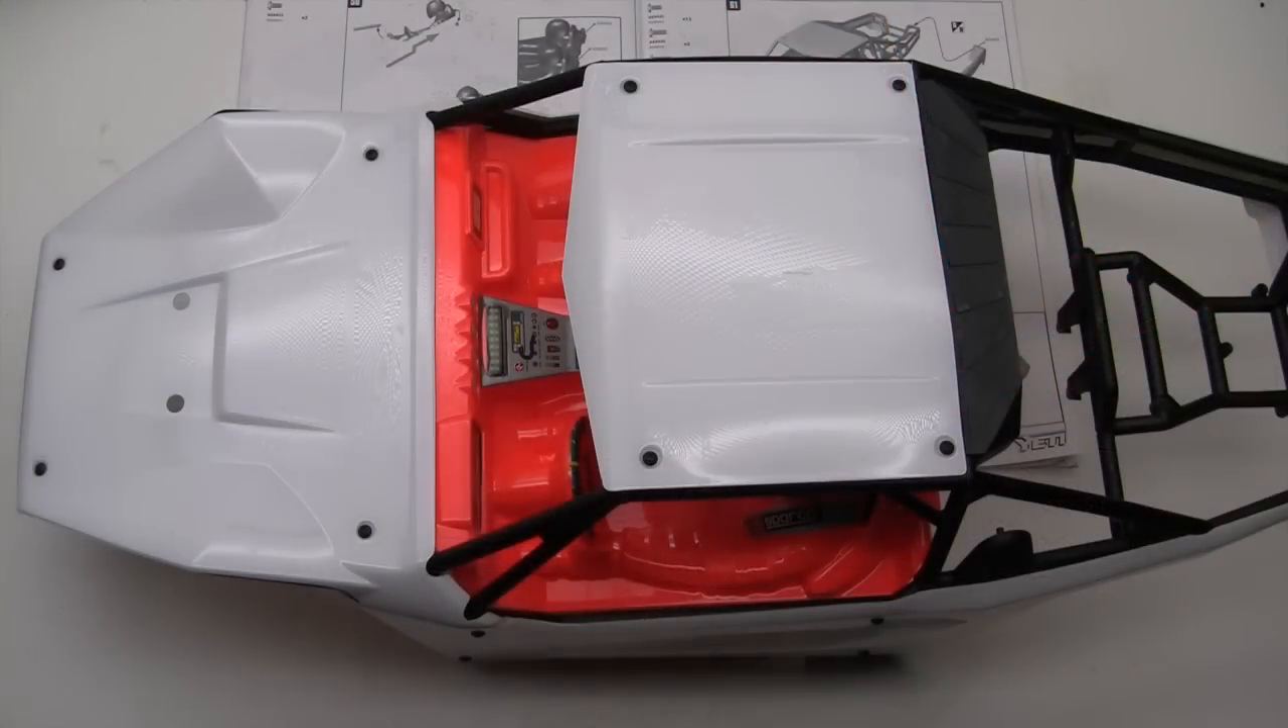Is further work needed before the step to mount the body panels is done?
No.